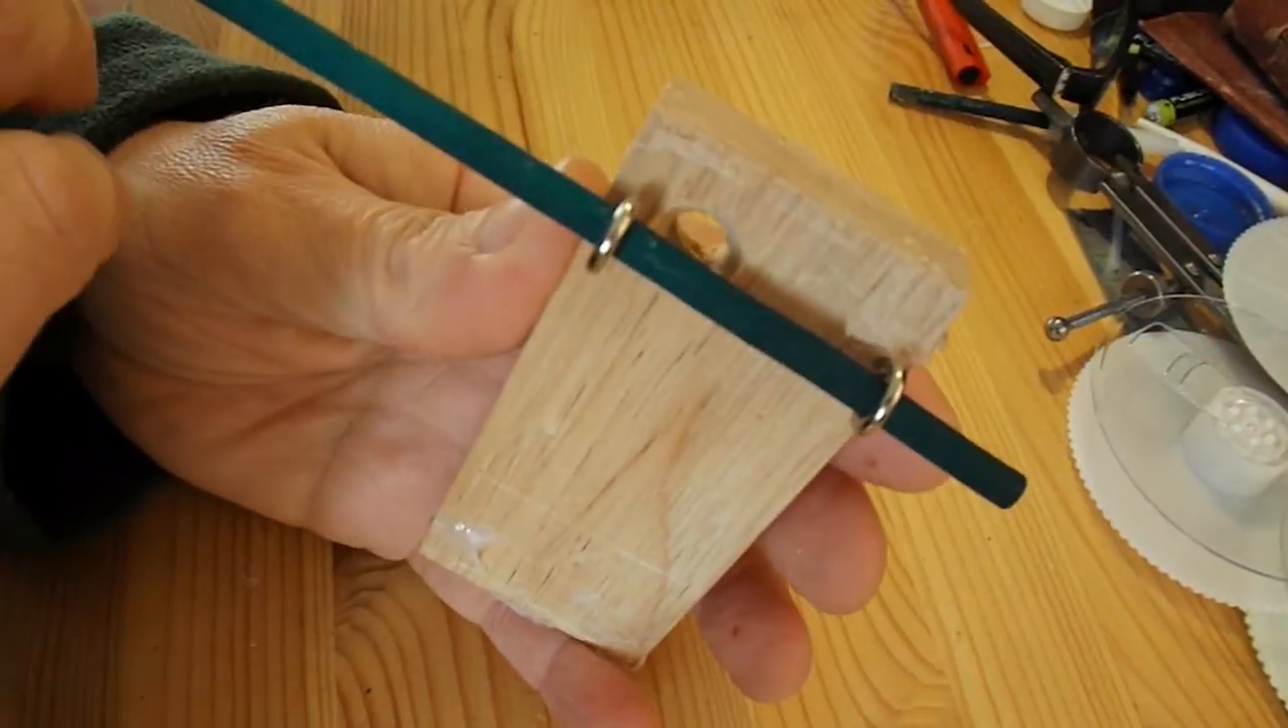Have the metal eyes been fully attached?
Yes.